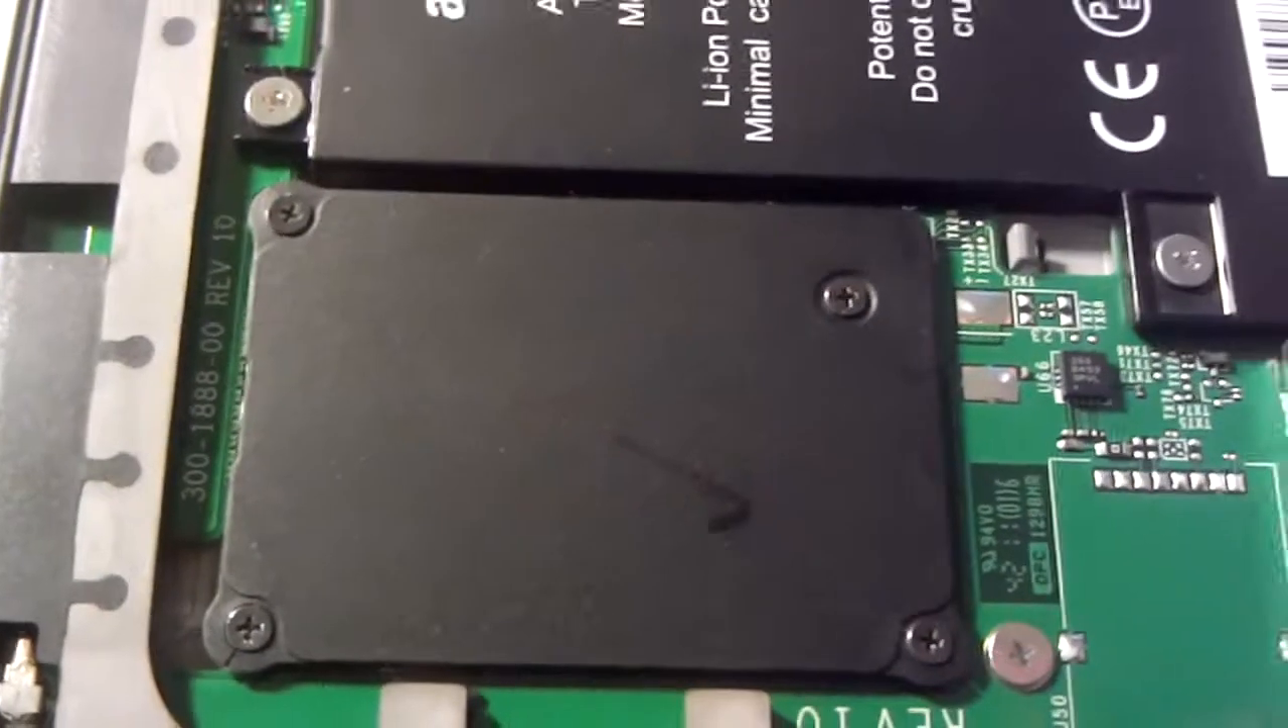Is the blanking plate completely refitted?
Yes.